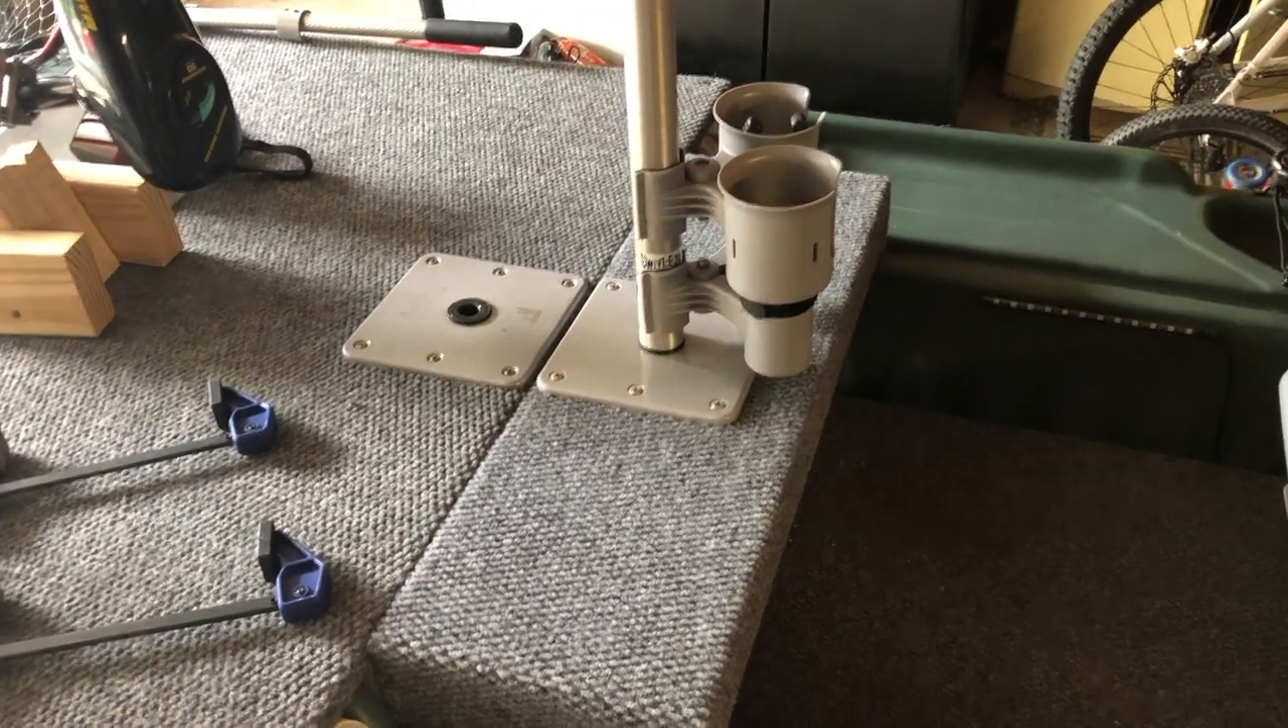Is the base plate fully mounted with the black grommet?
Yes.